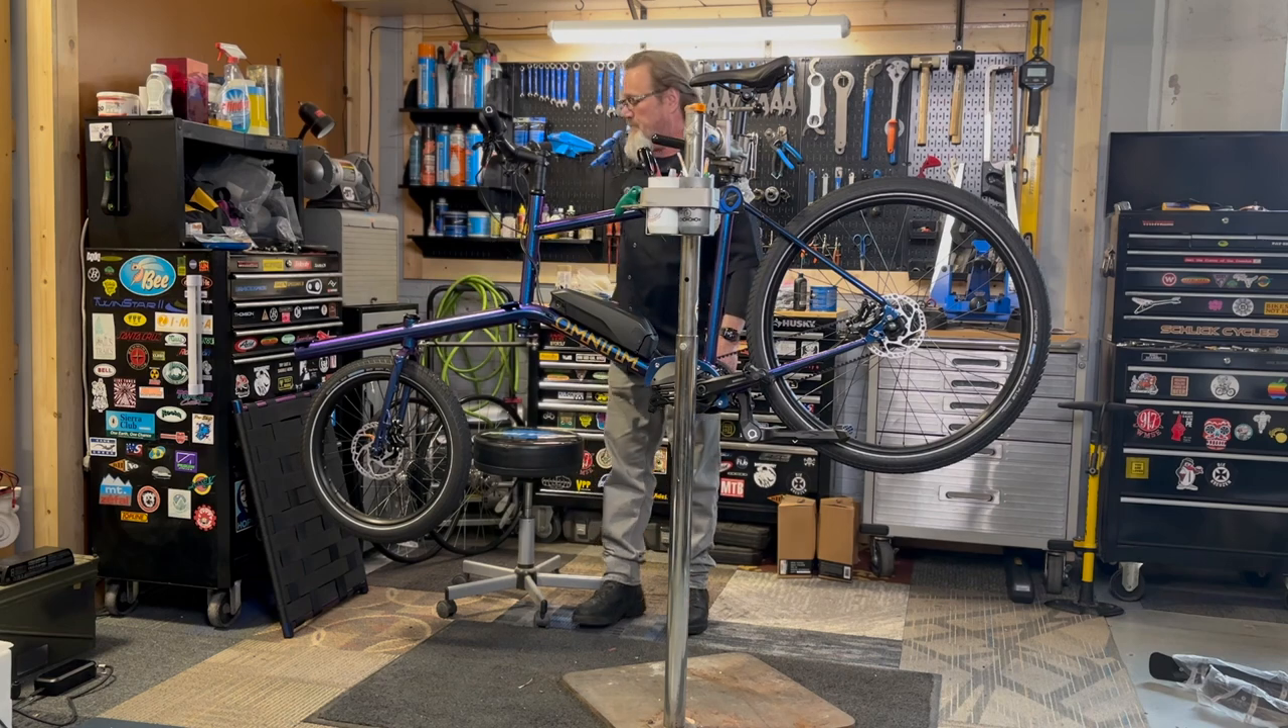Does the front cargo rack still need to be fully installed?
Yes.